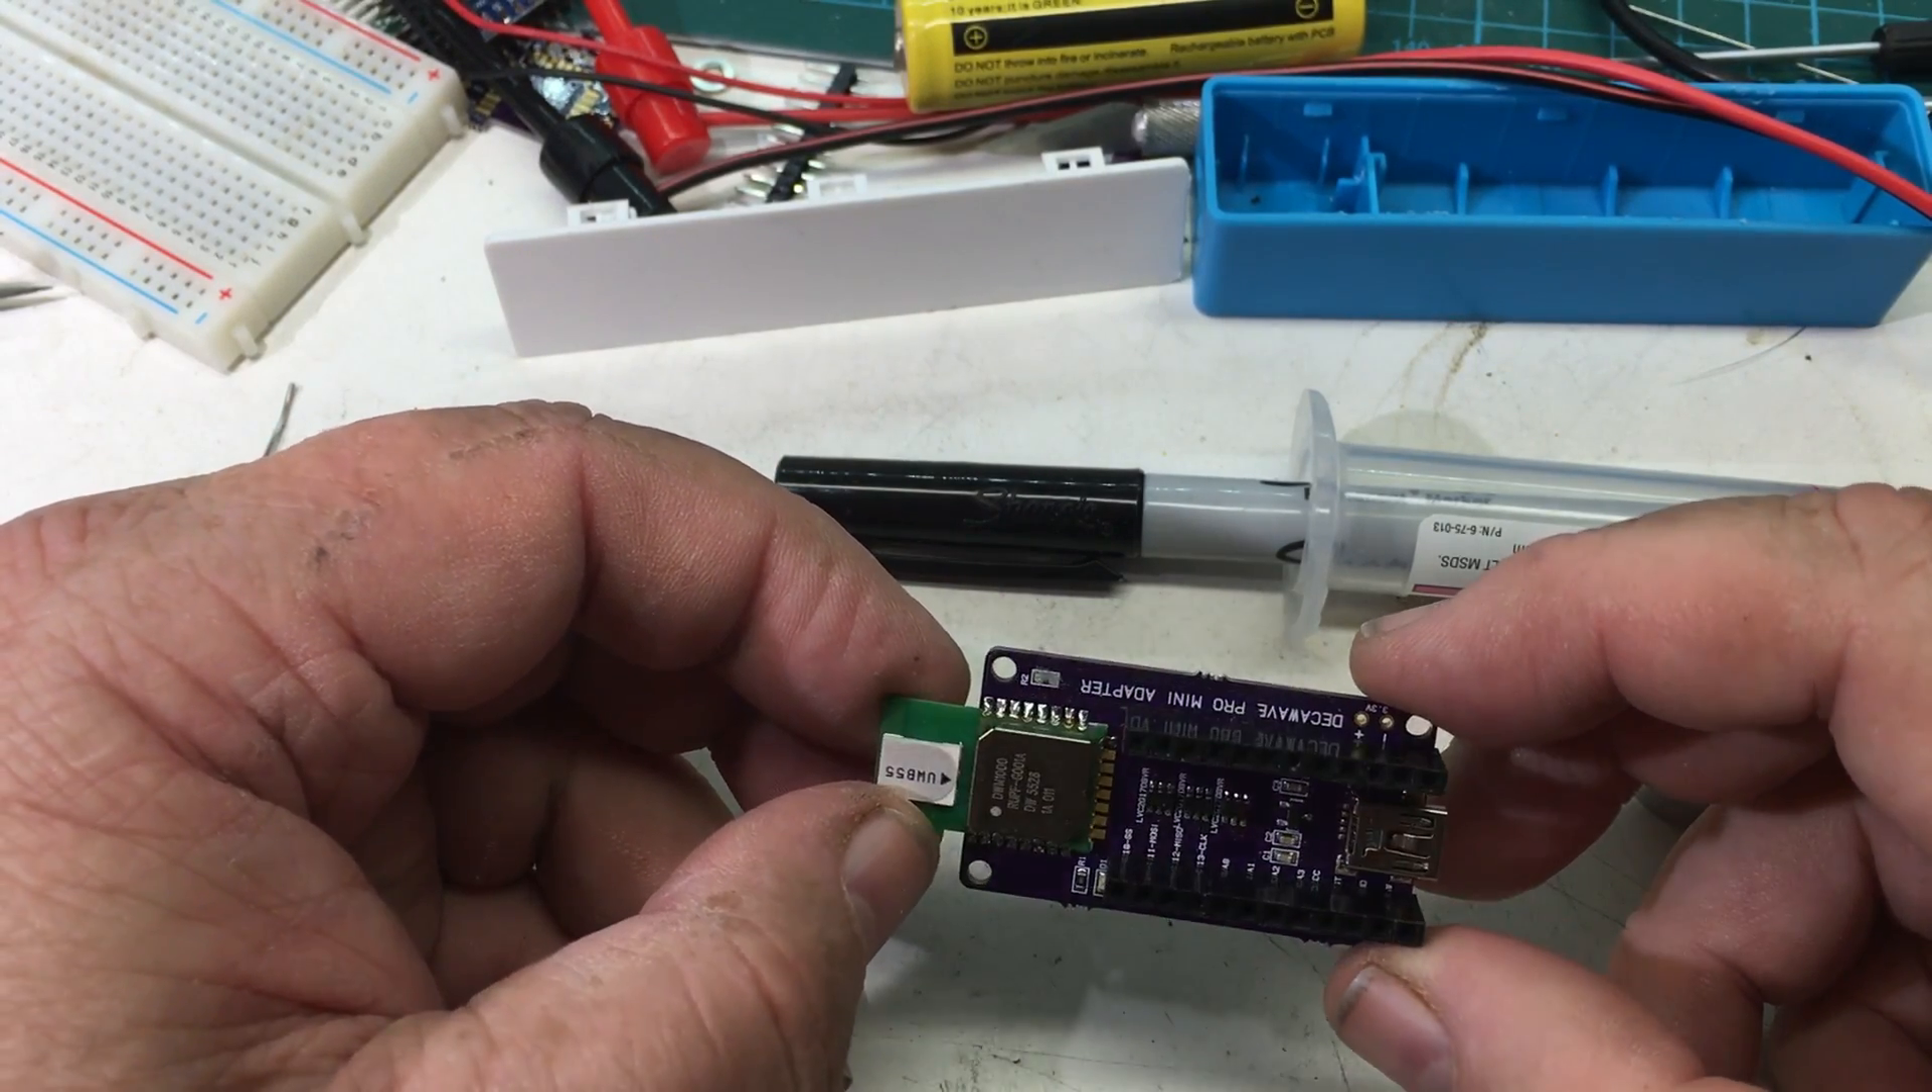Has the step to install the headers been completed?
Yes.